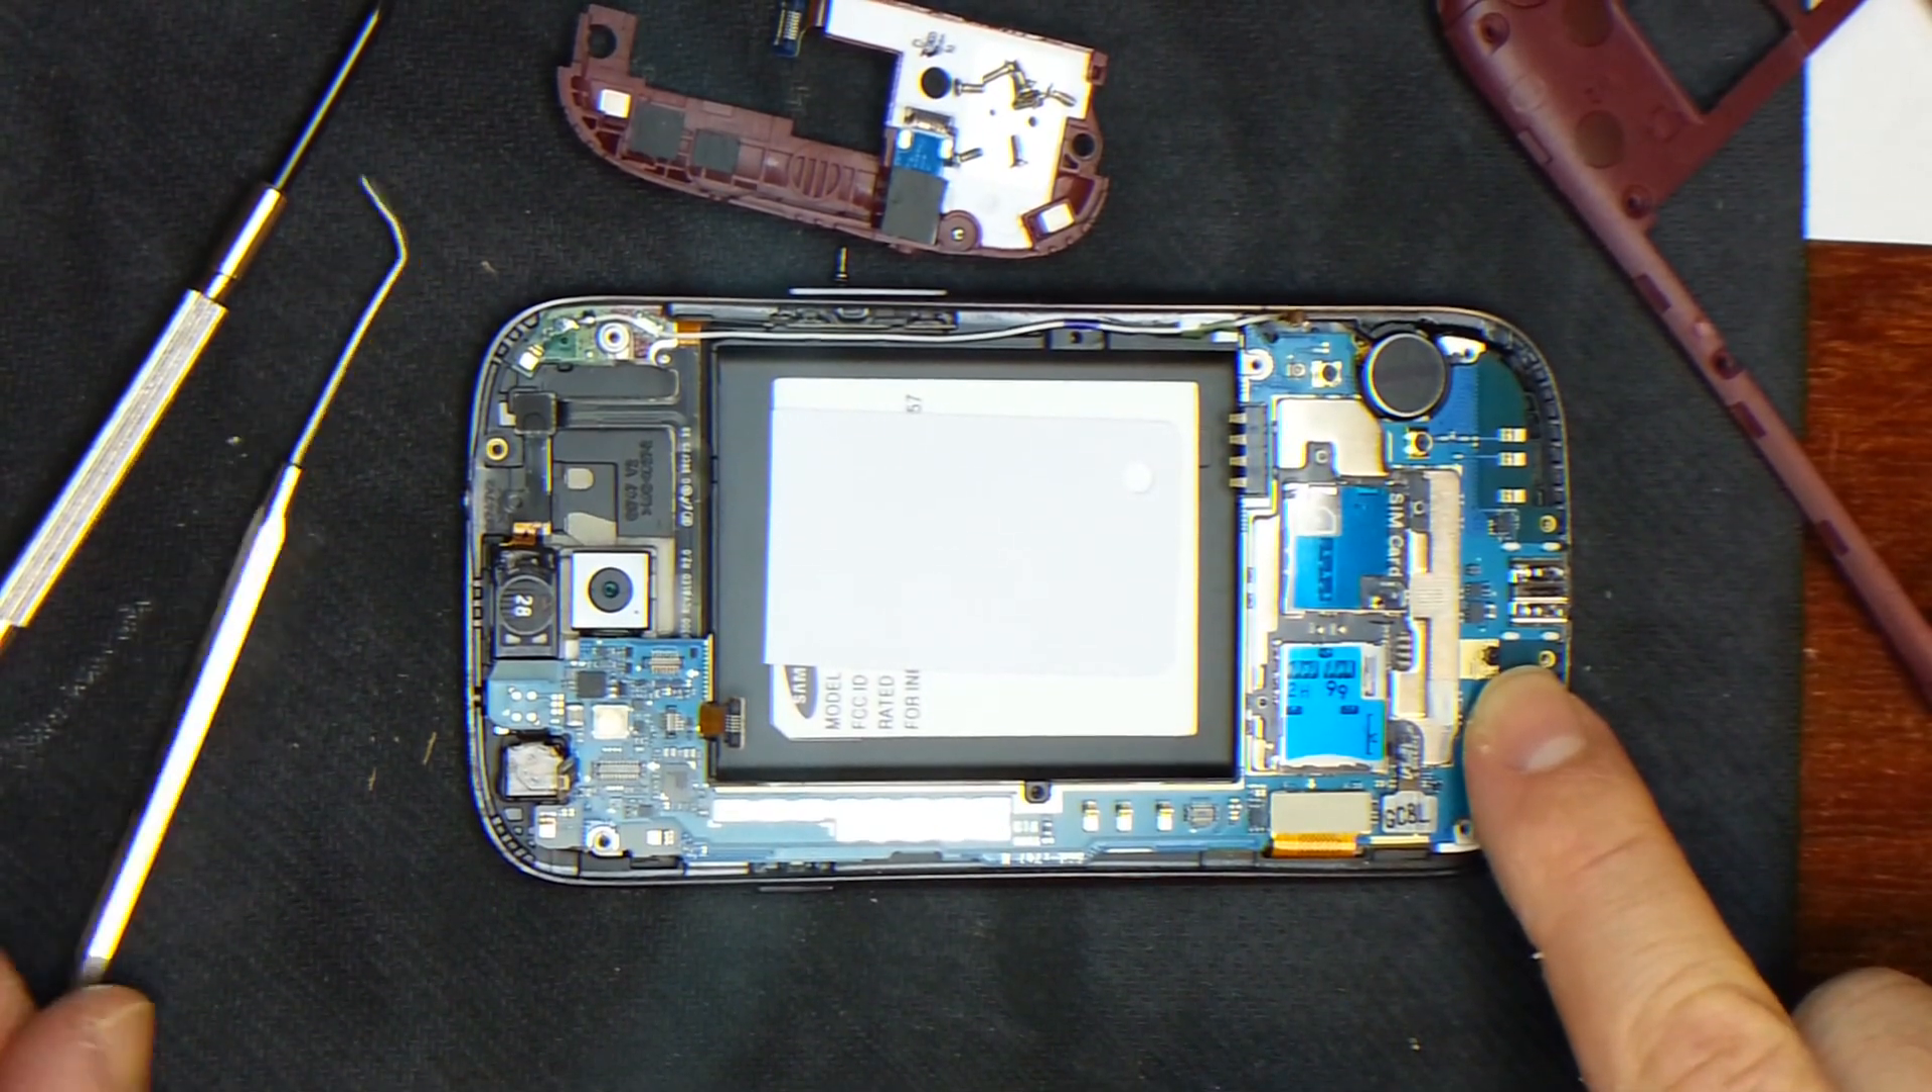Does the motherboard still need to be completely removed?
Yes.